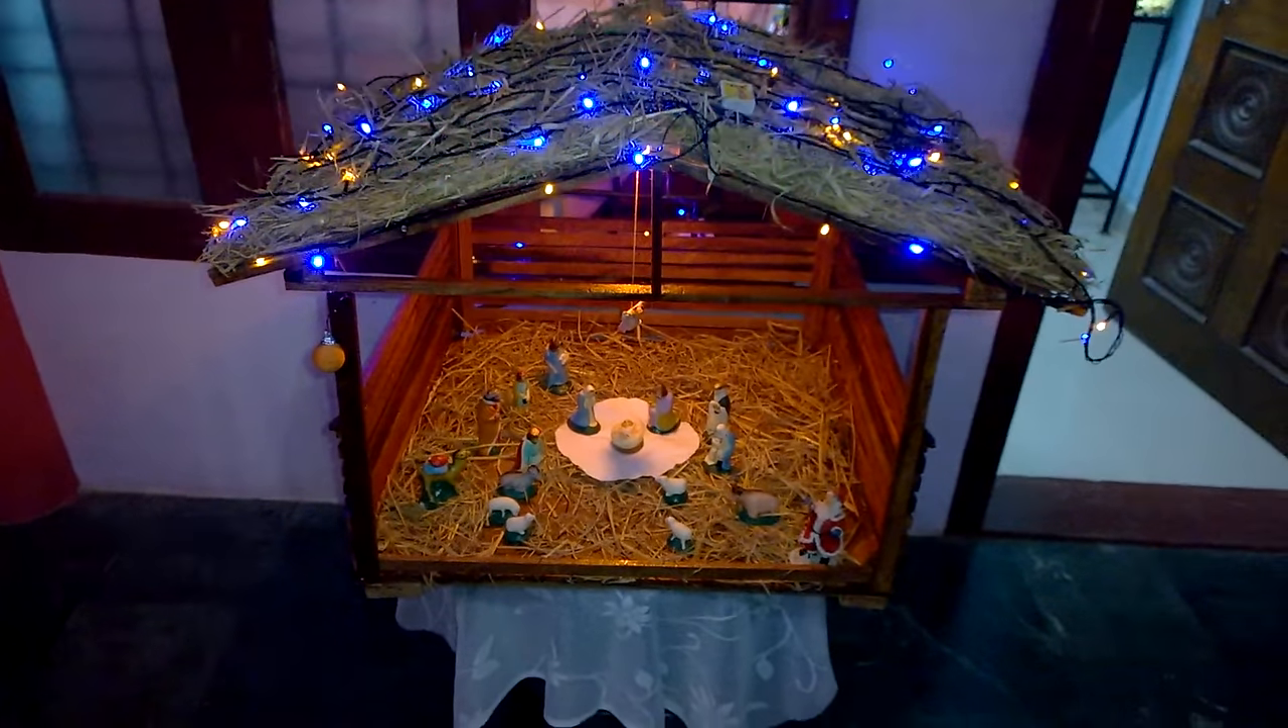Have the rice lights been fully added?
Yes.